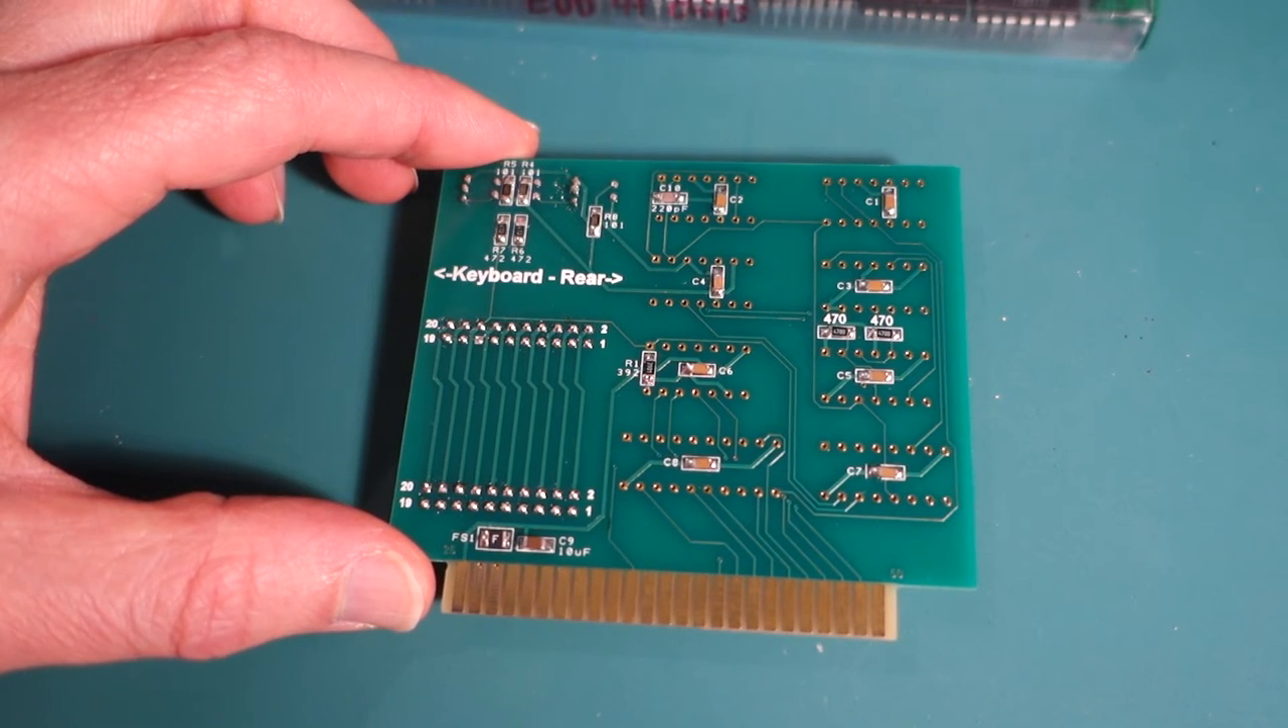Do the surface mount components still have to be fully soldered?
No.